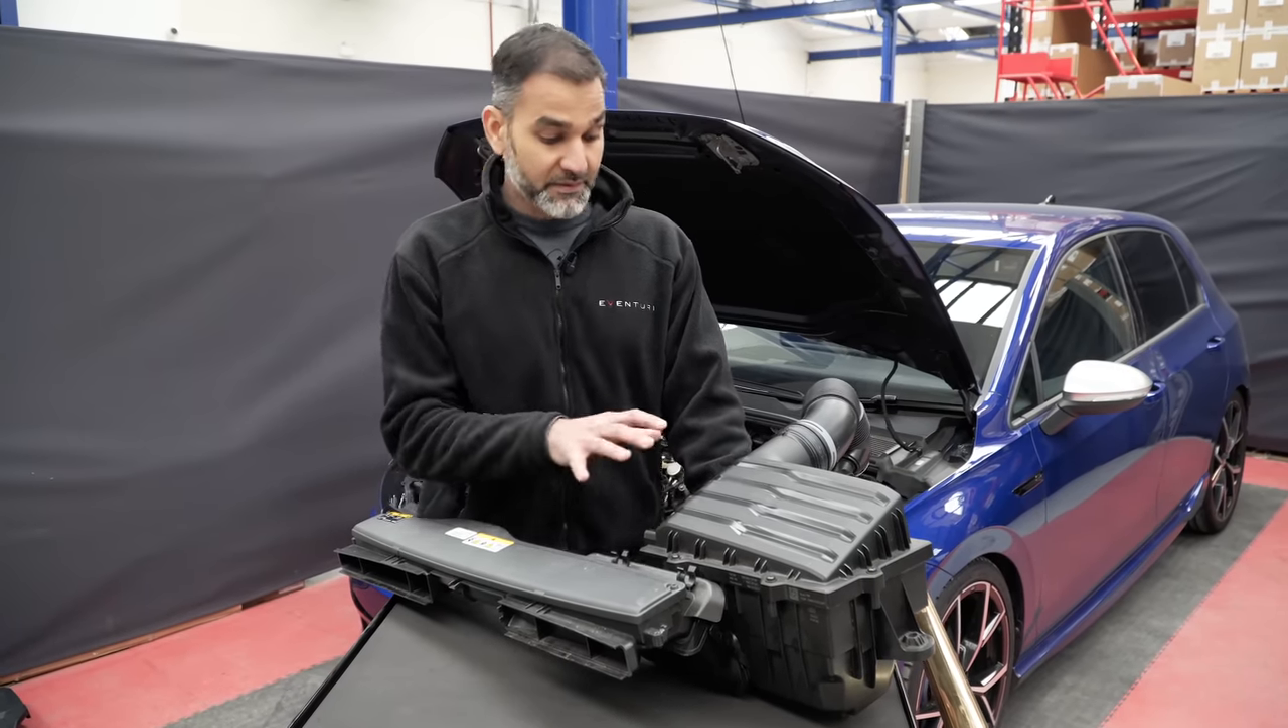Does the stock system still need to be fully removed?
No.